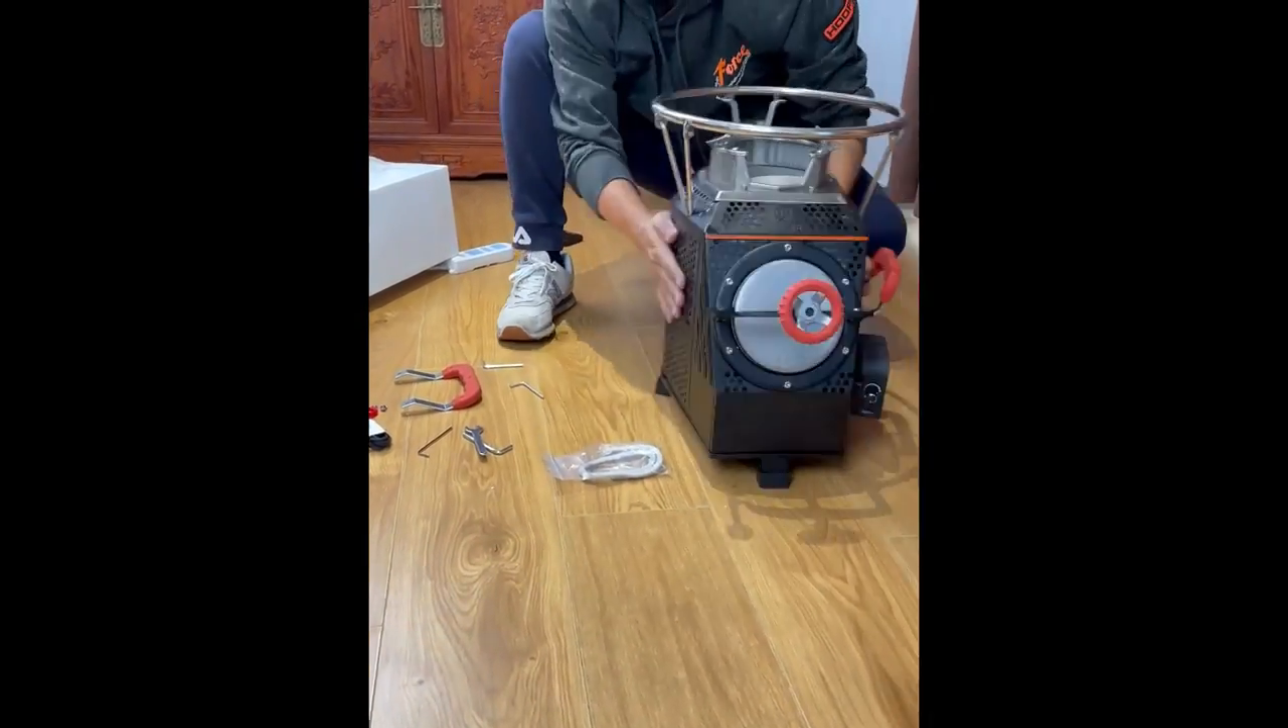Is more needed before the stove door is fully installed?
No.